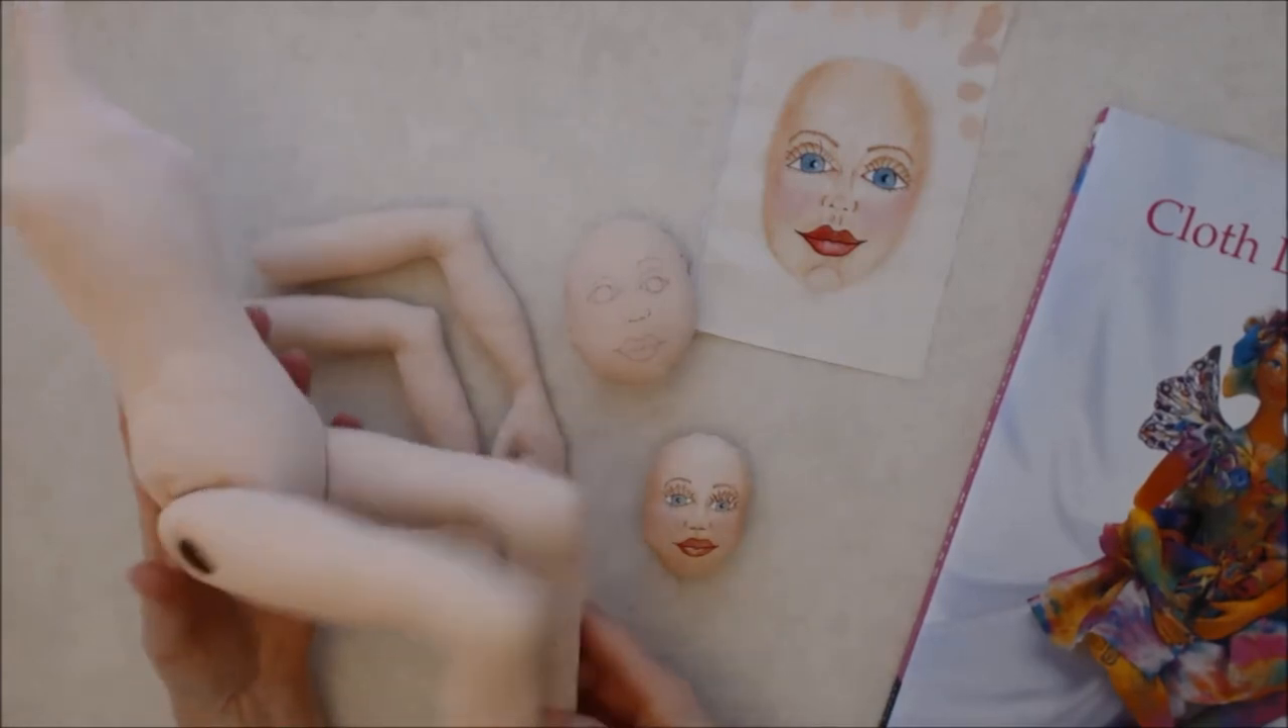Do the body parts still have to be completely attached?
Yes.